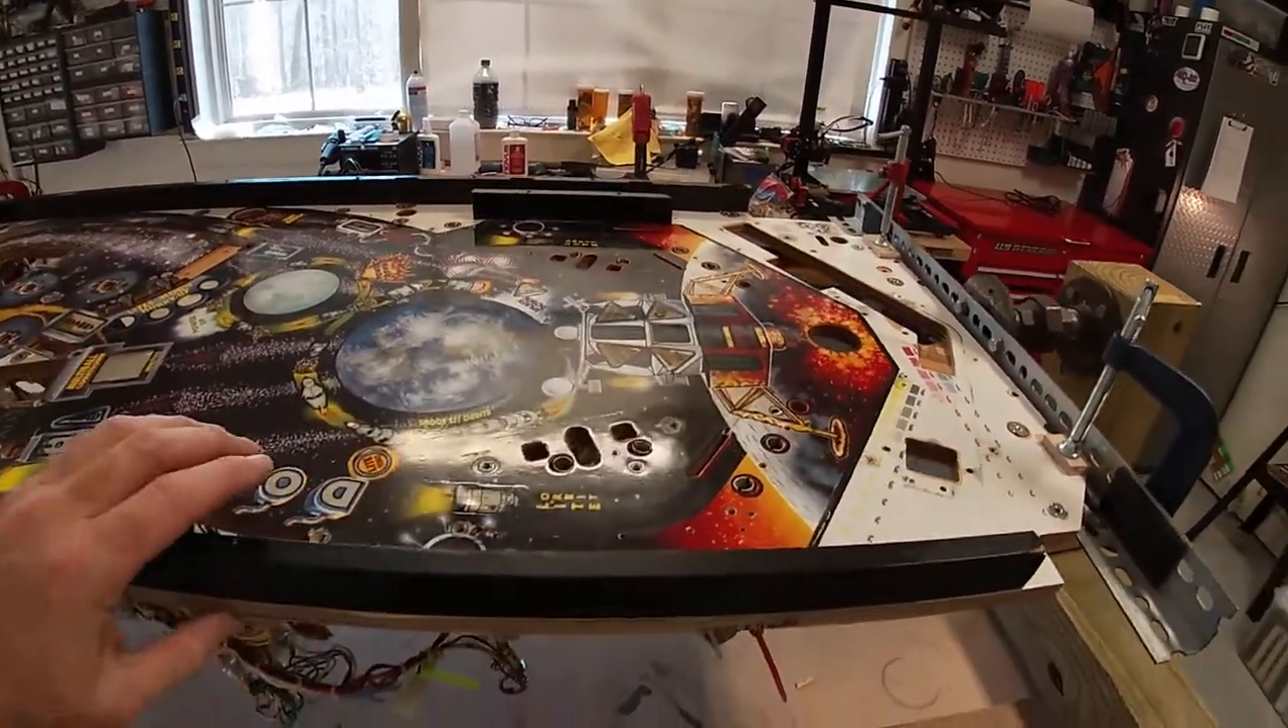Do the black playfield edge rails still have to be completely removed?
Yes.